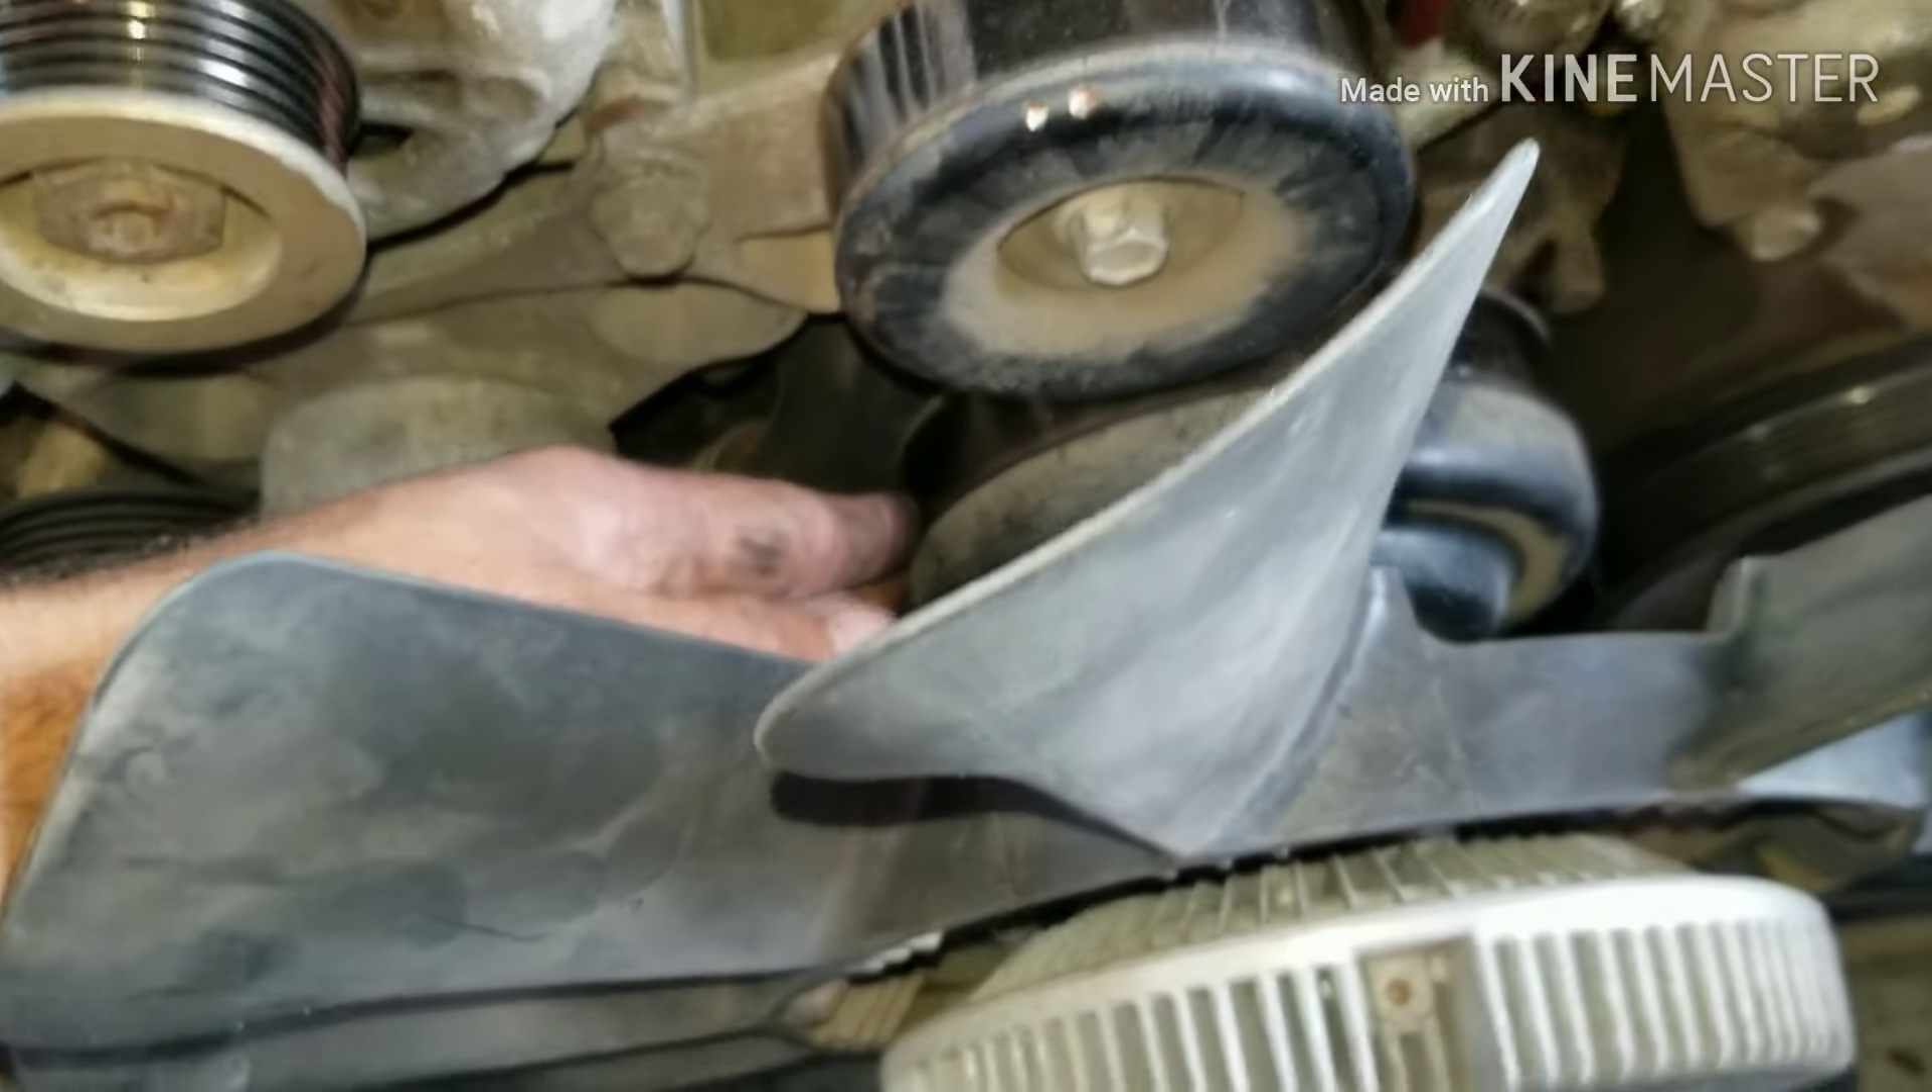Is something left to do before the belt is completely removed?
No.